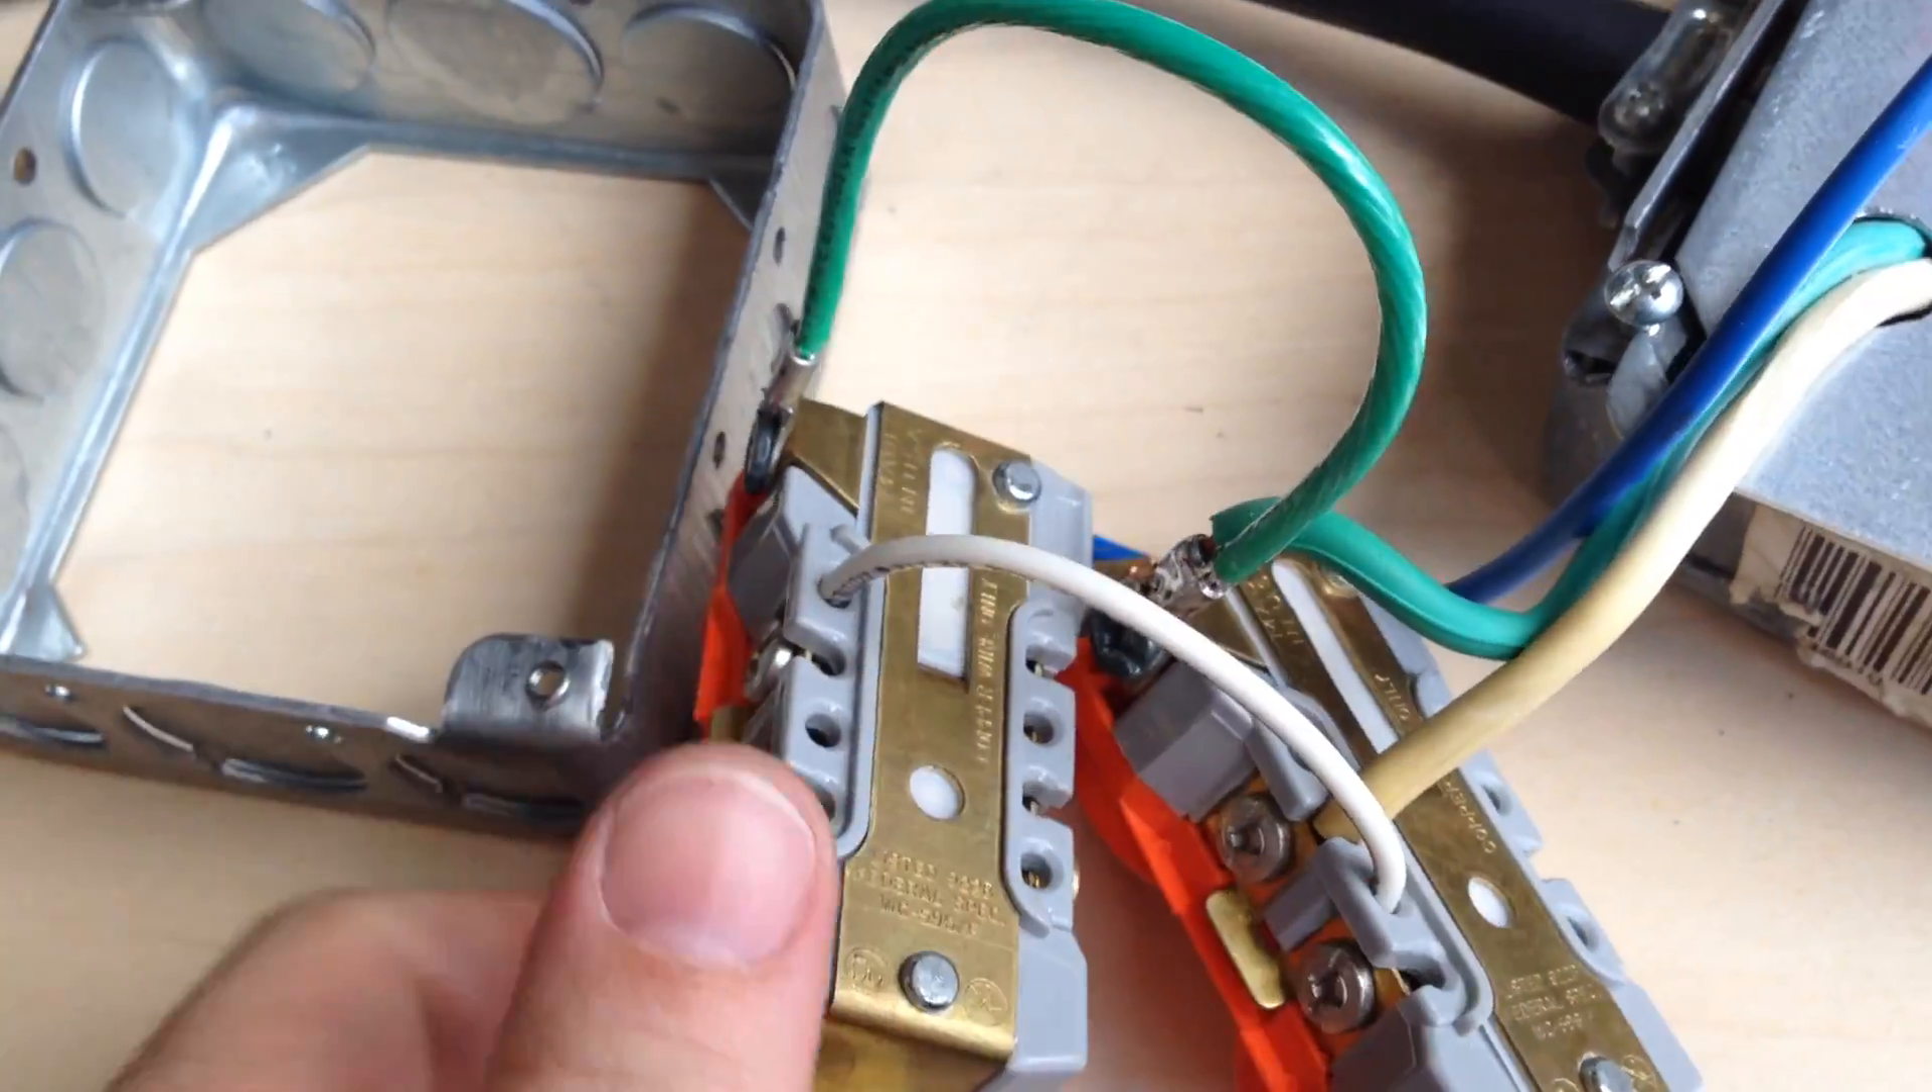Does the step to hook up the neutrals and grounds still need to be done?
No.